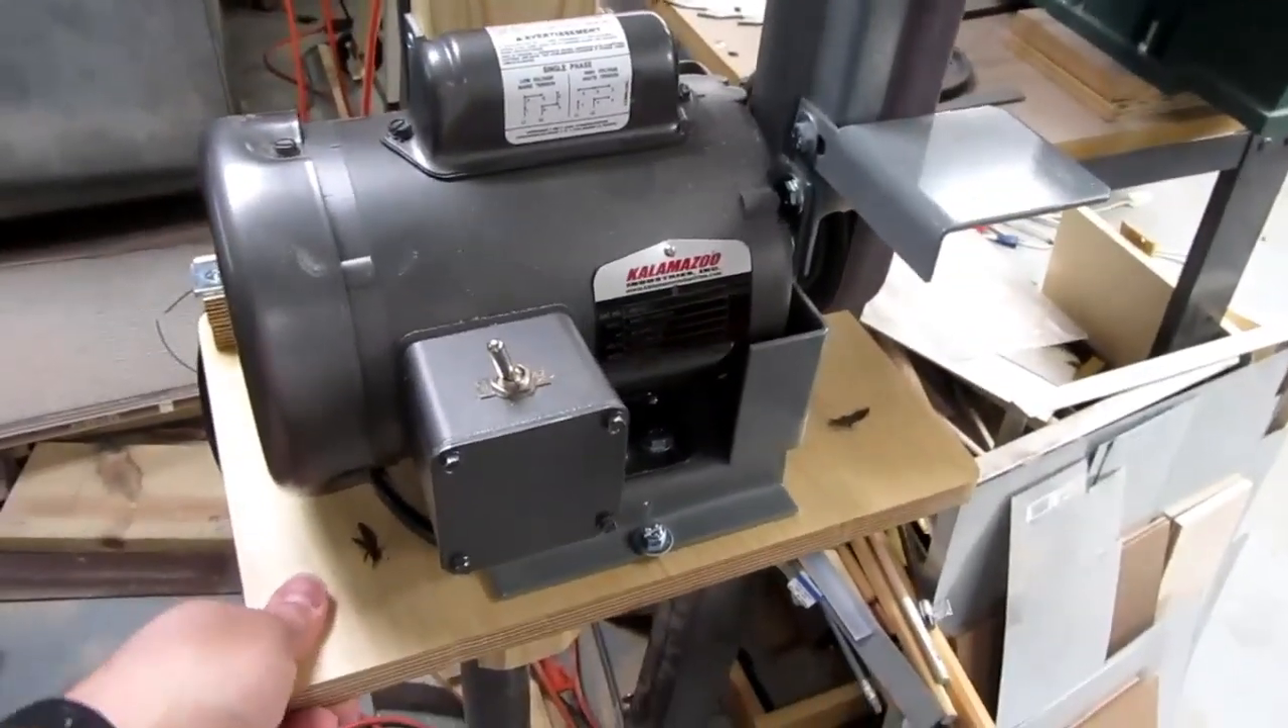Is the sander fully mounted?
Yes.